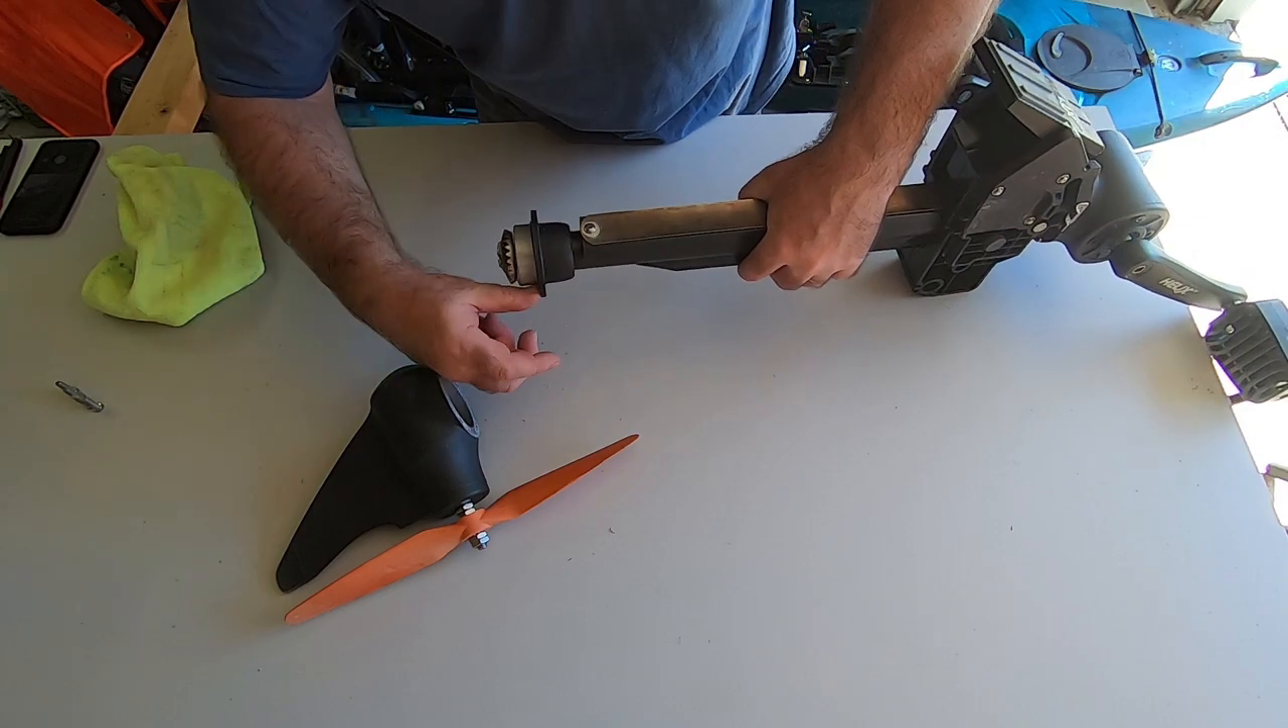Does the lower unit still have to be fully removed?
No.